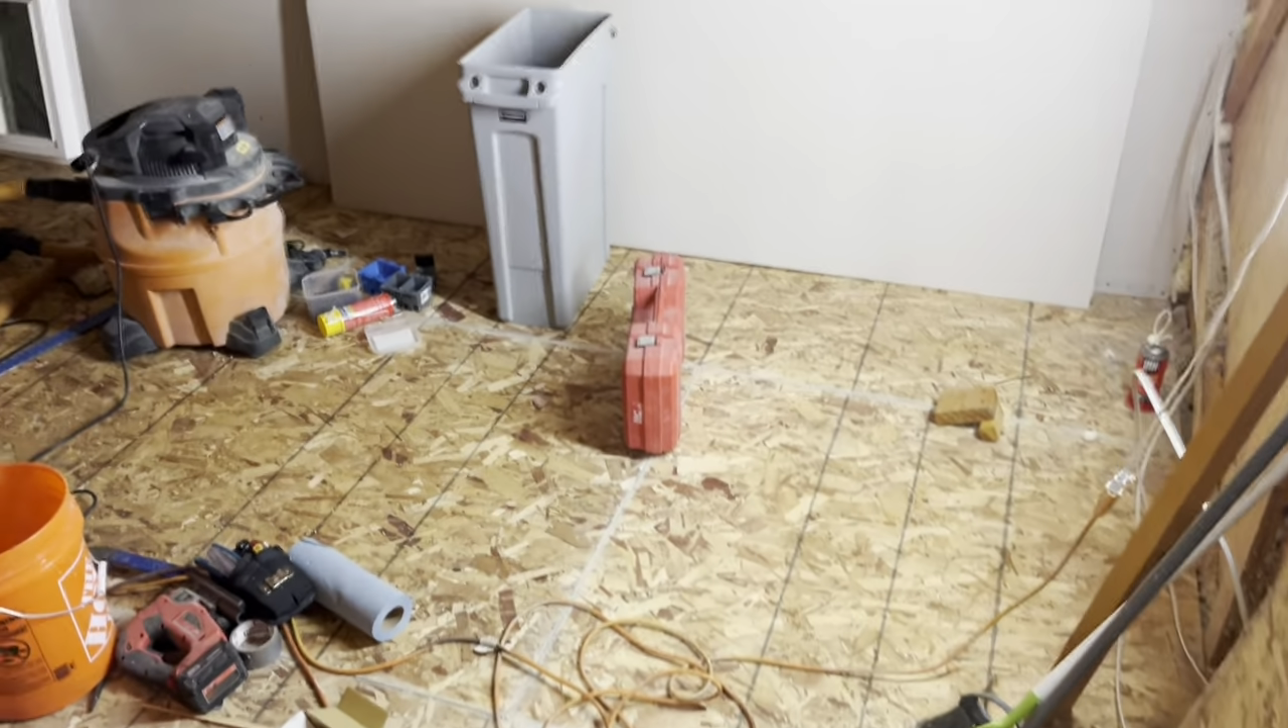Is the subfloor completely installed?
Yes.